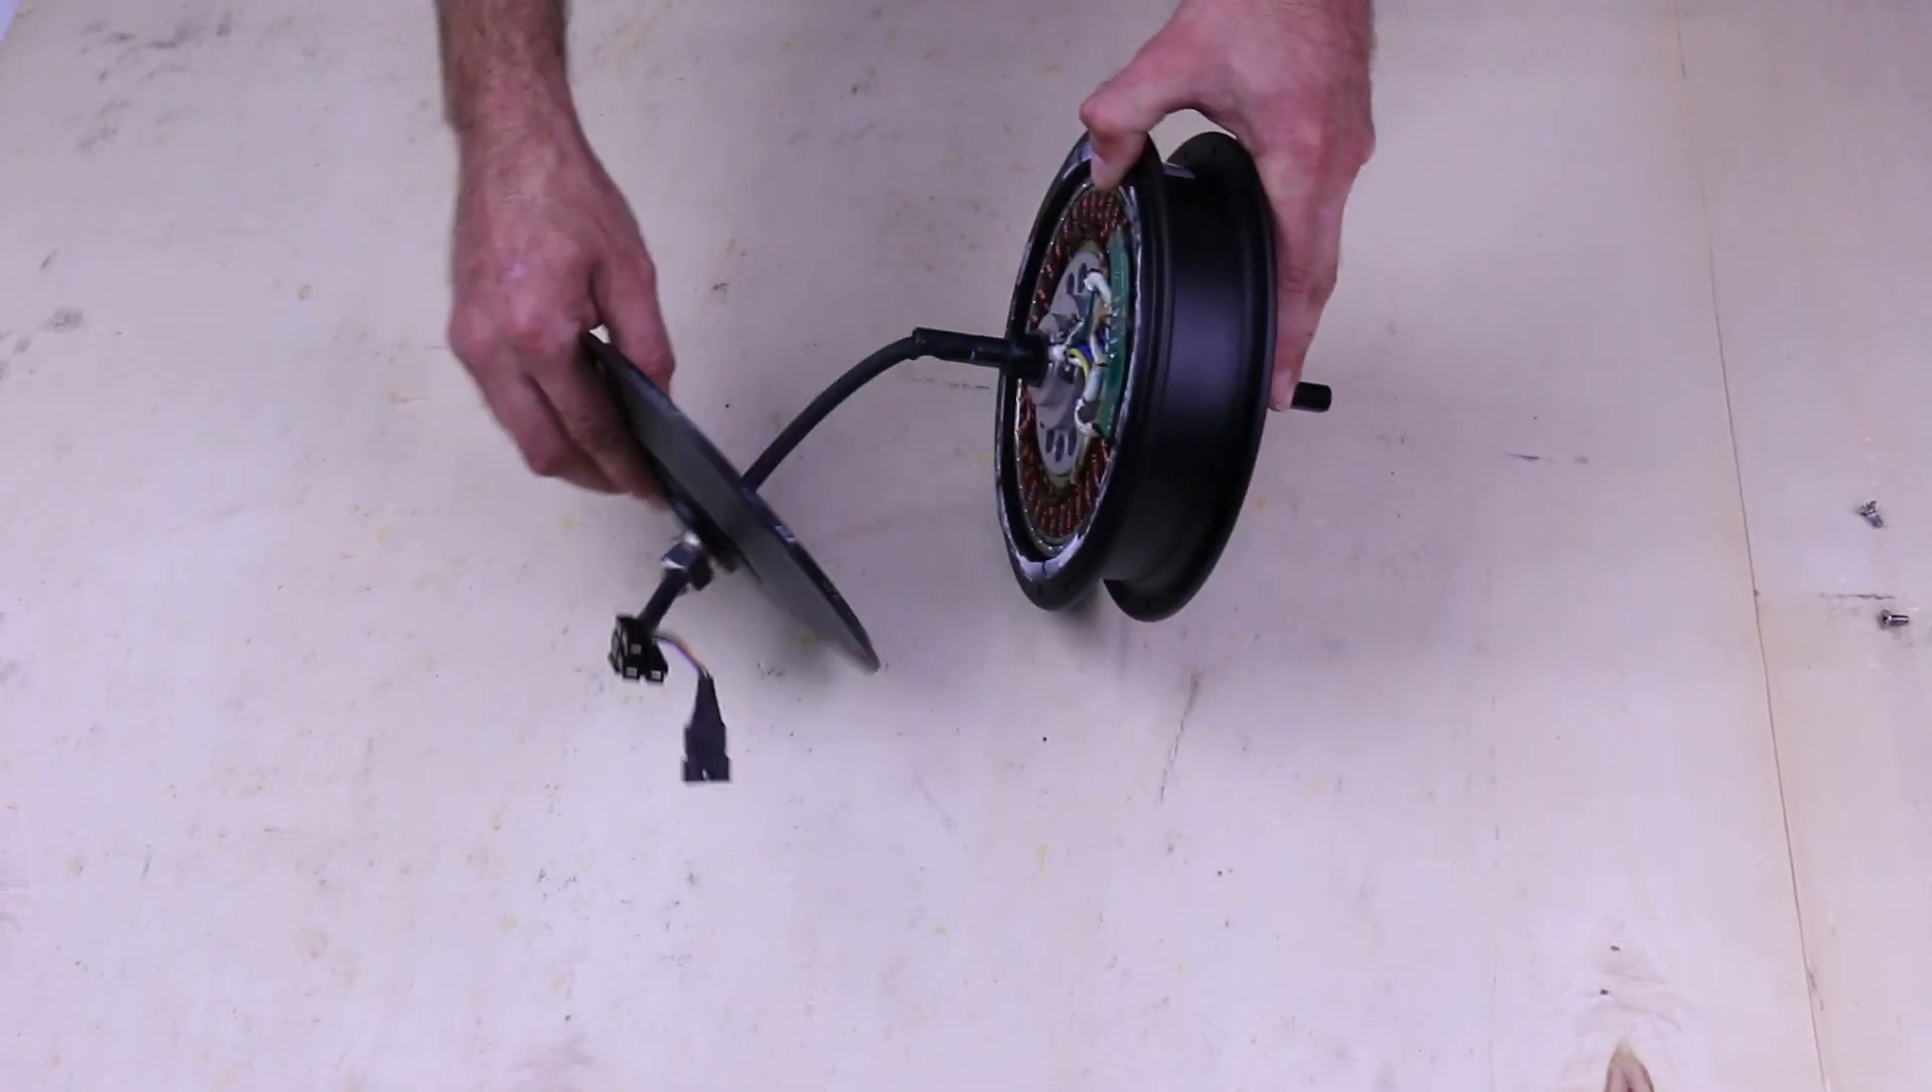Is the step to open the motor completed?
Yes.